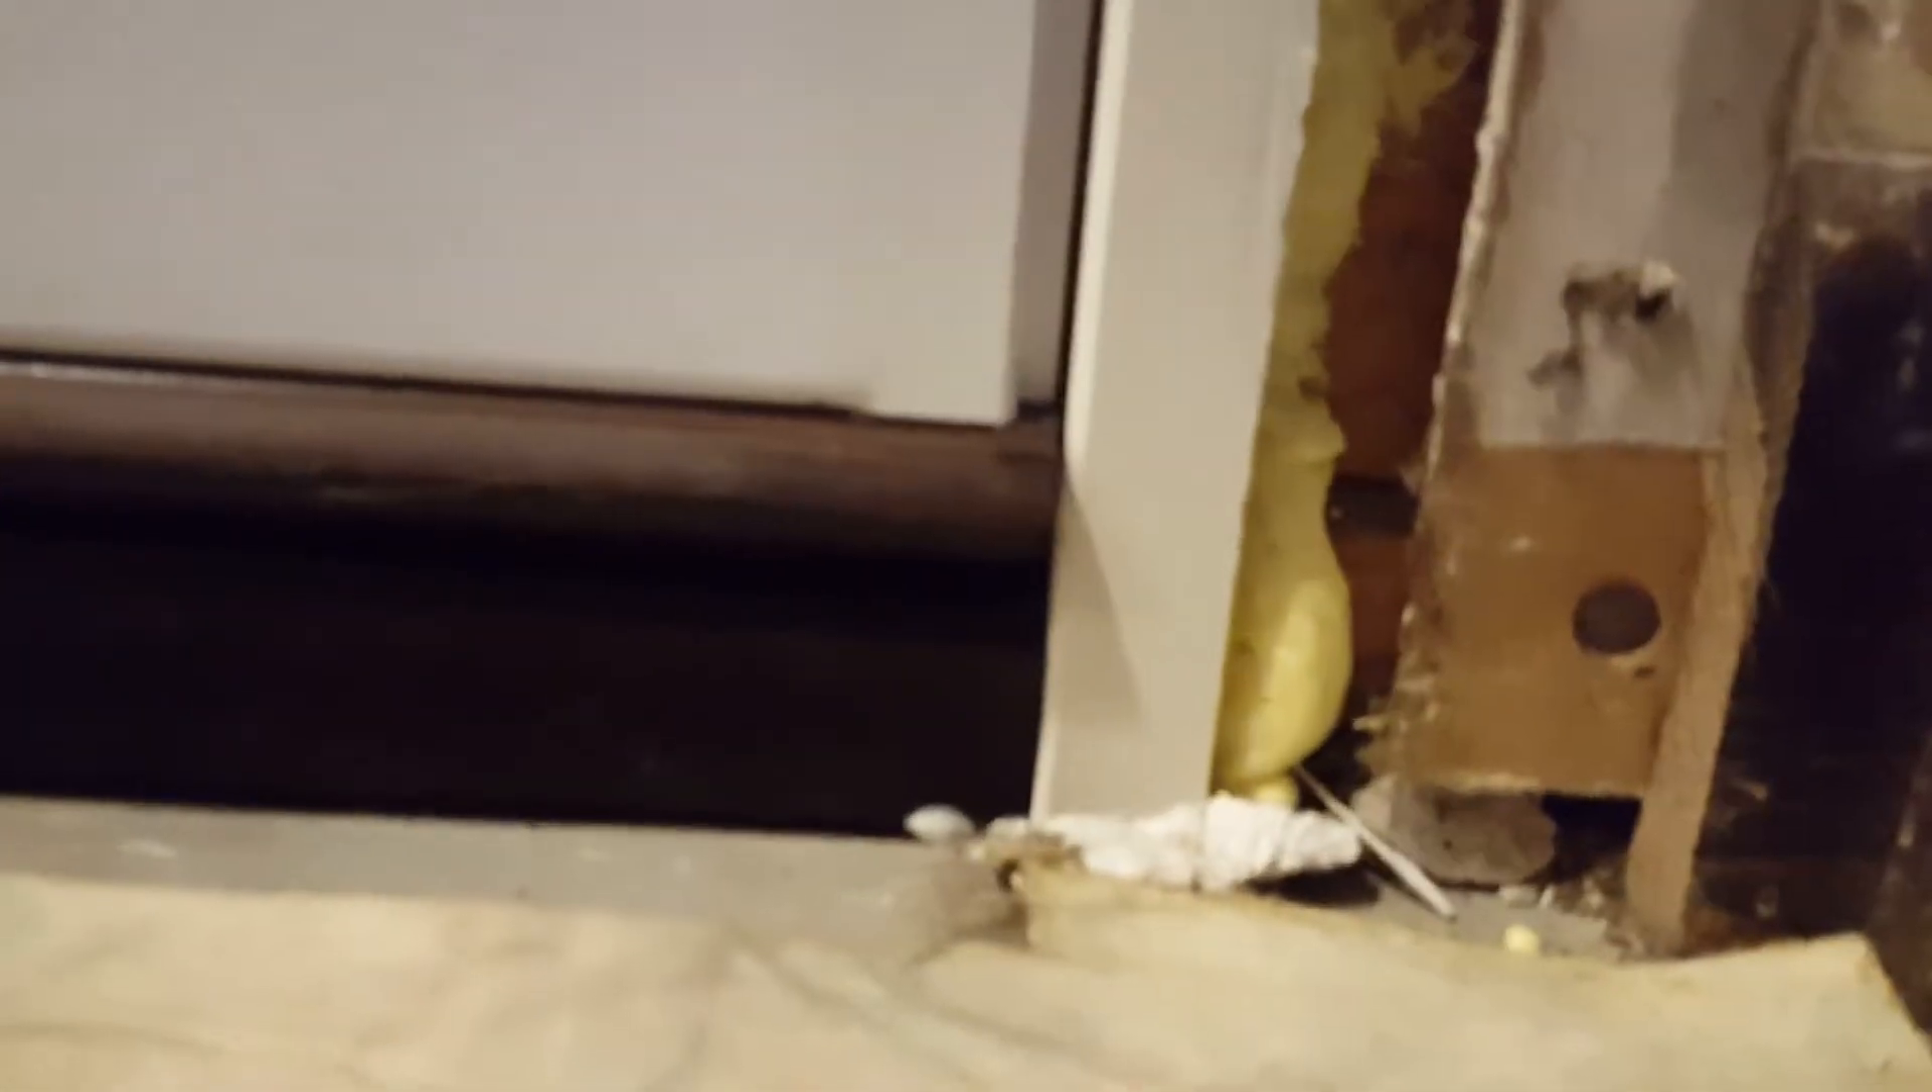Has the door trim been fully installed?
No.